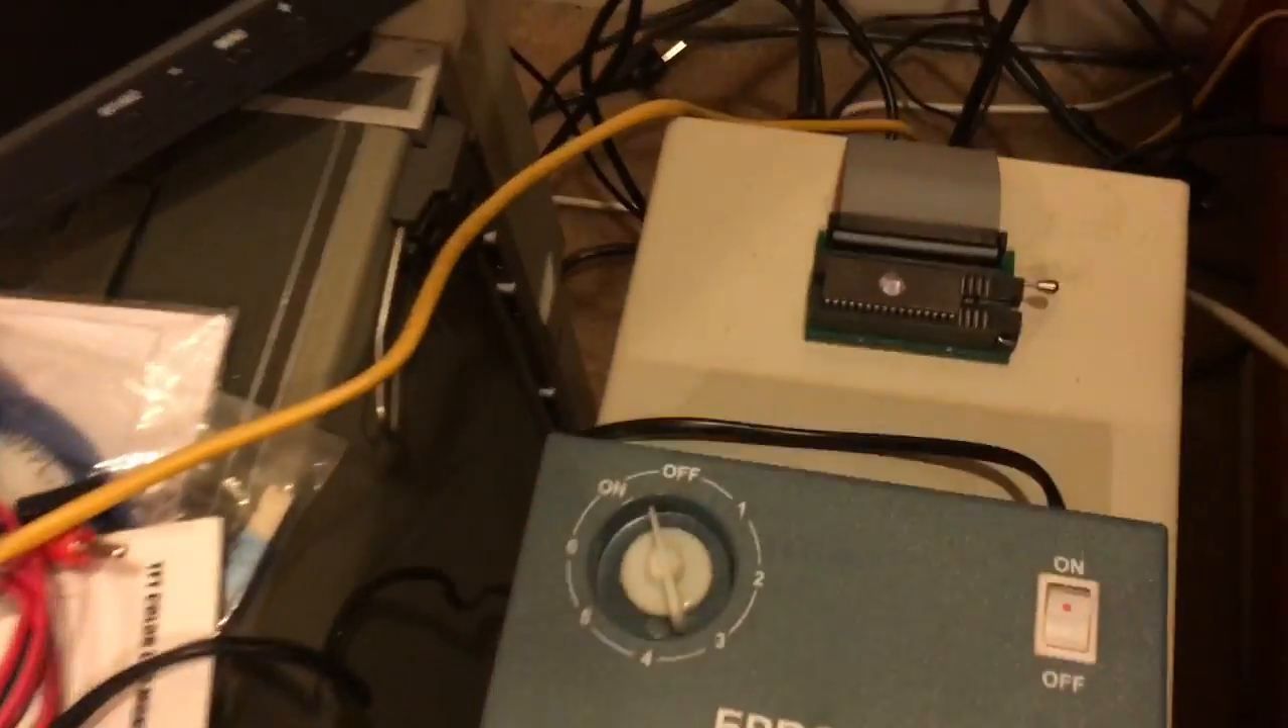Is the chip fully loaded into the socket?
Yes.